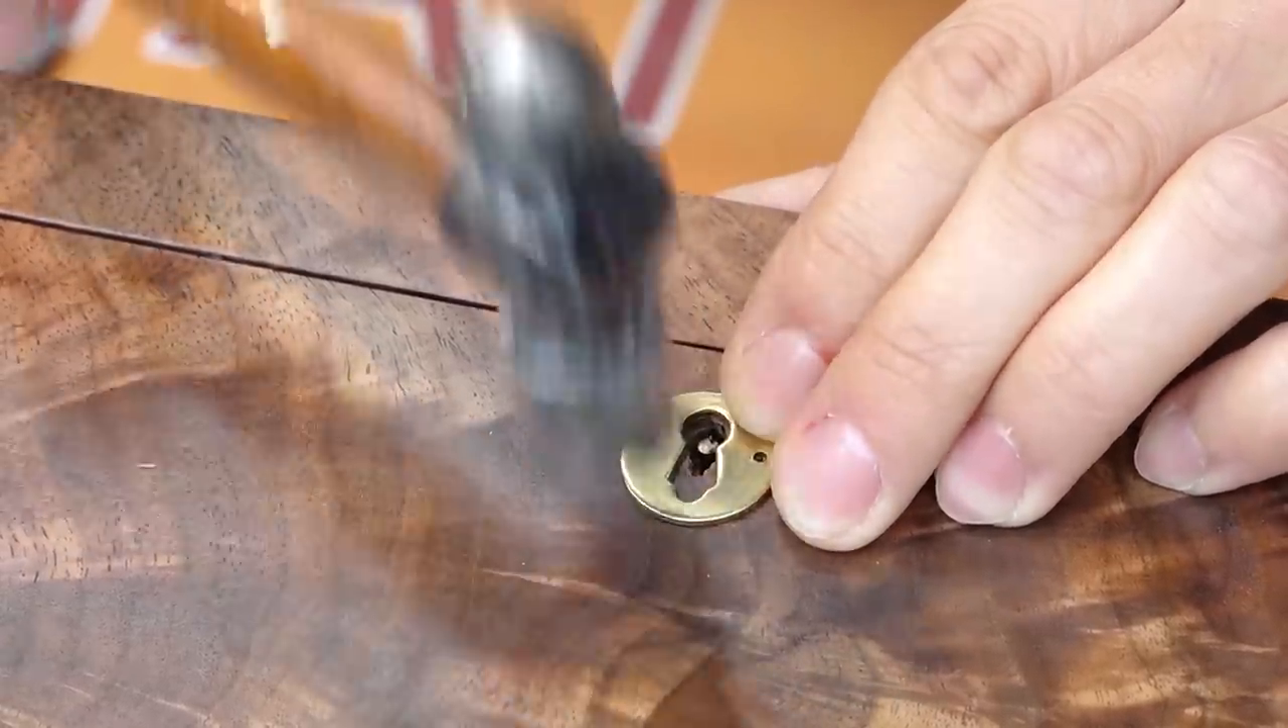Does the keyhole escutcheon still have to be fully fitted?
Yes.